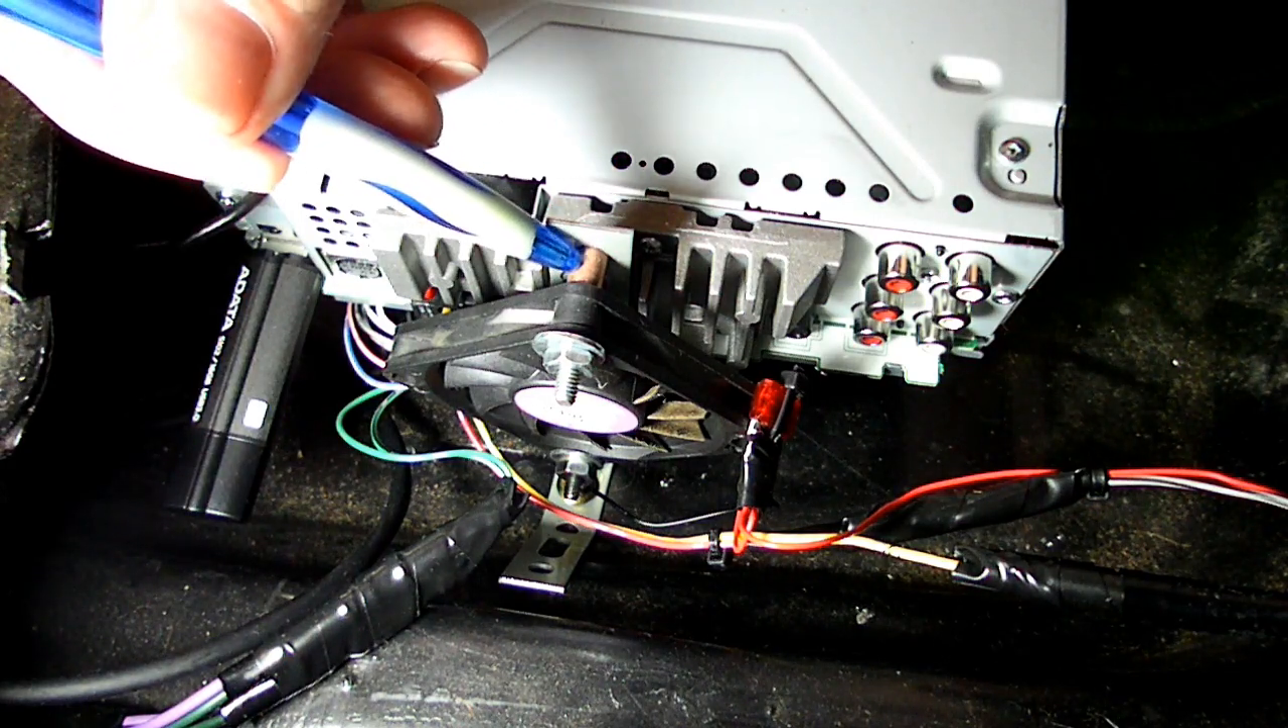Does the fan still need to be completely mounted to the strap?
No.